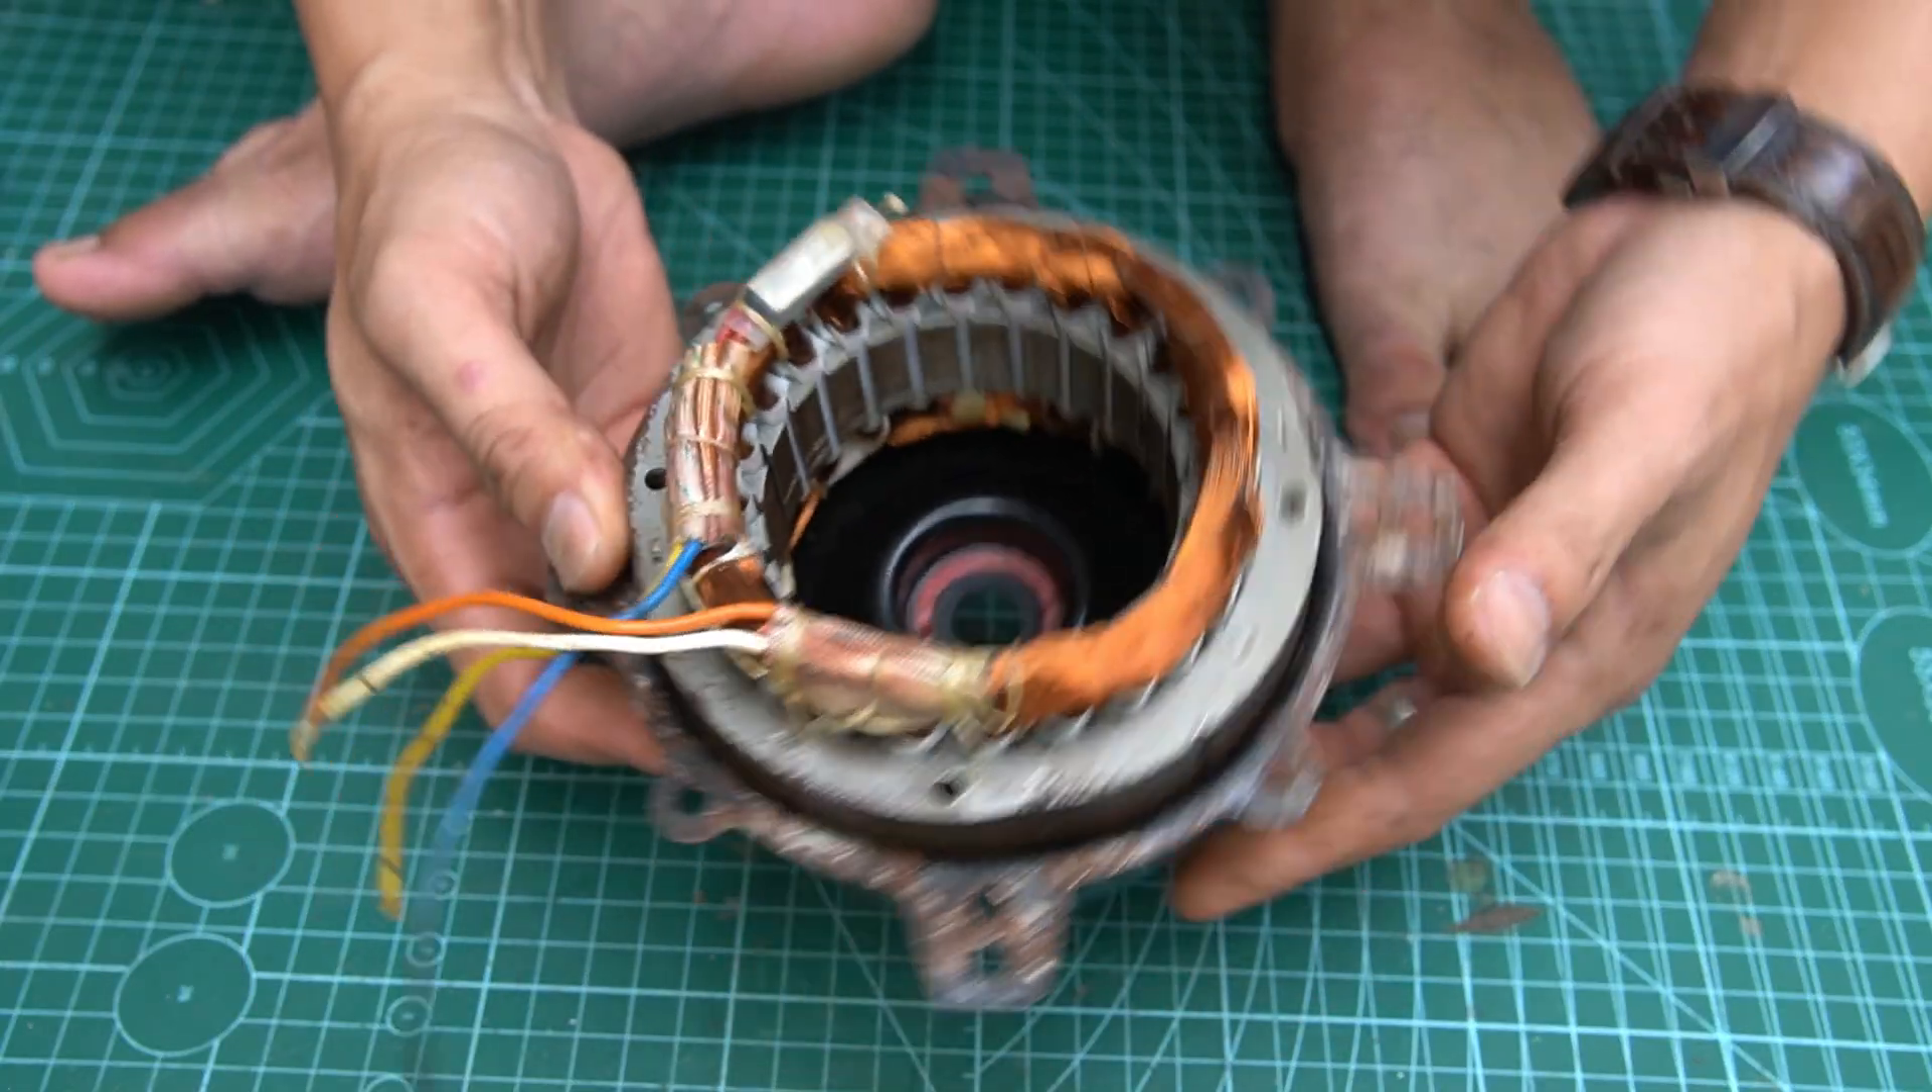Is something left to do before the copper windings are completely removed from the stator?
Yes.